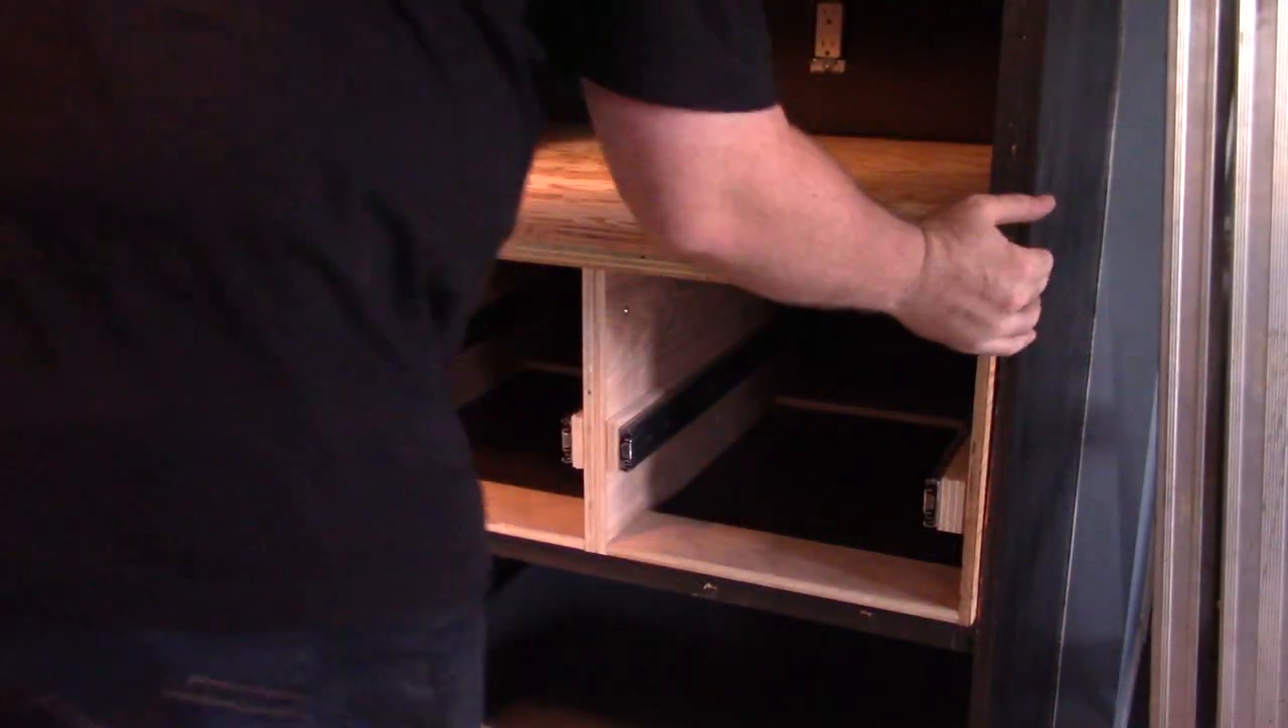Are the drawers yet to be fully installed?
Yes.